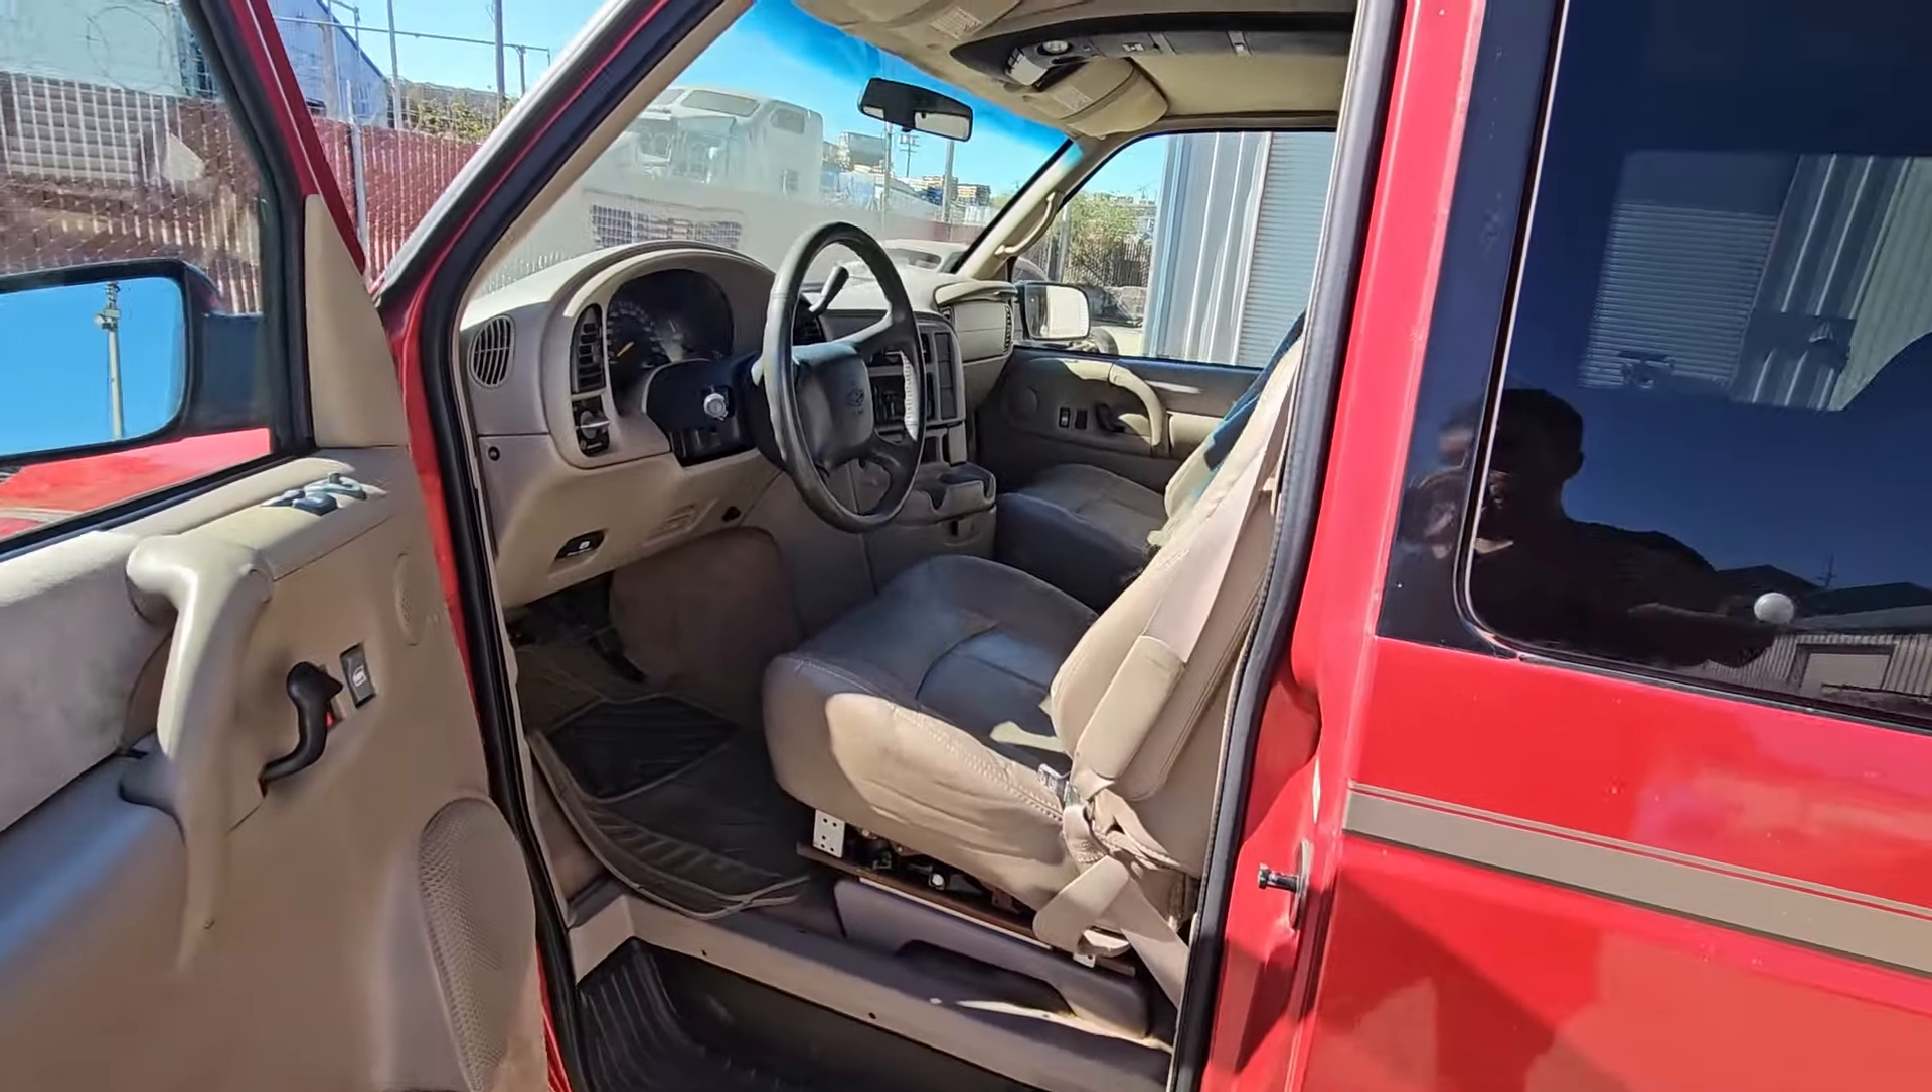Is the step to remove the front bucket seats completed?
No.